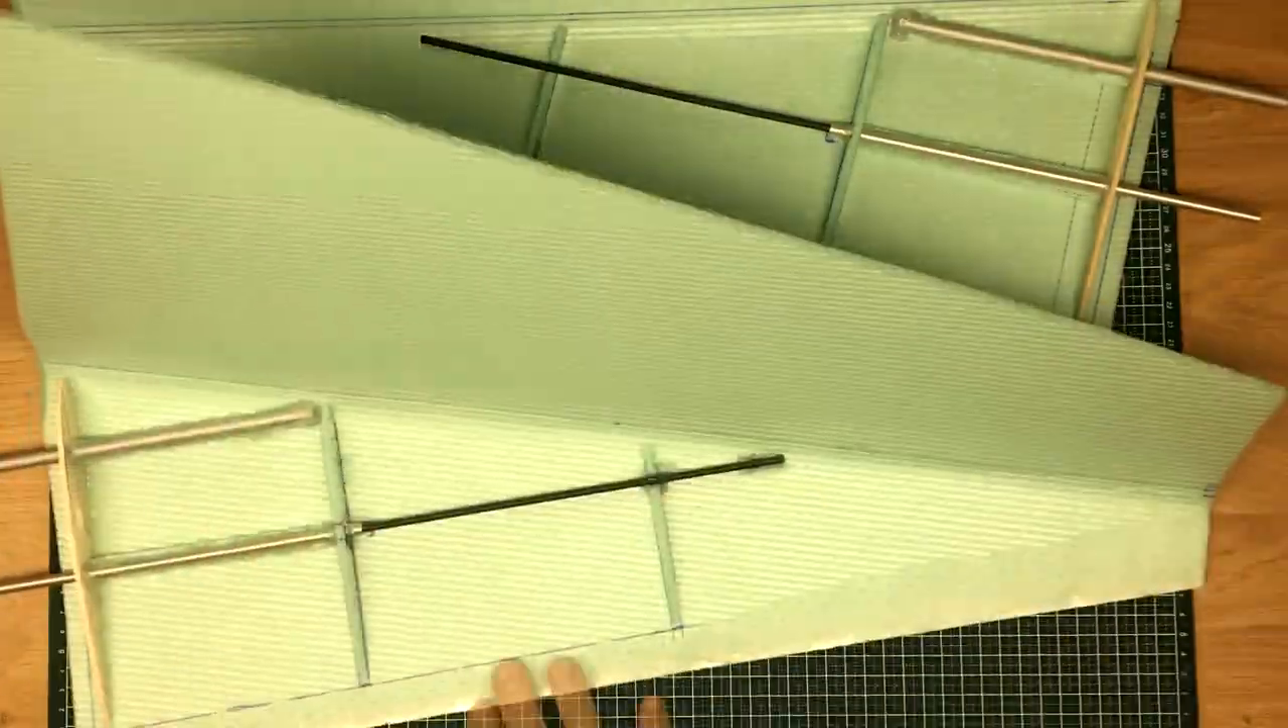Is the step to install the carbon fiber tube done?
Yes.